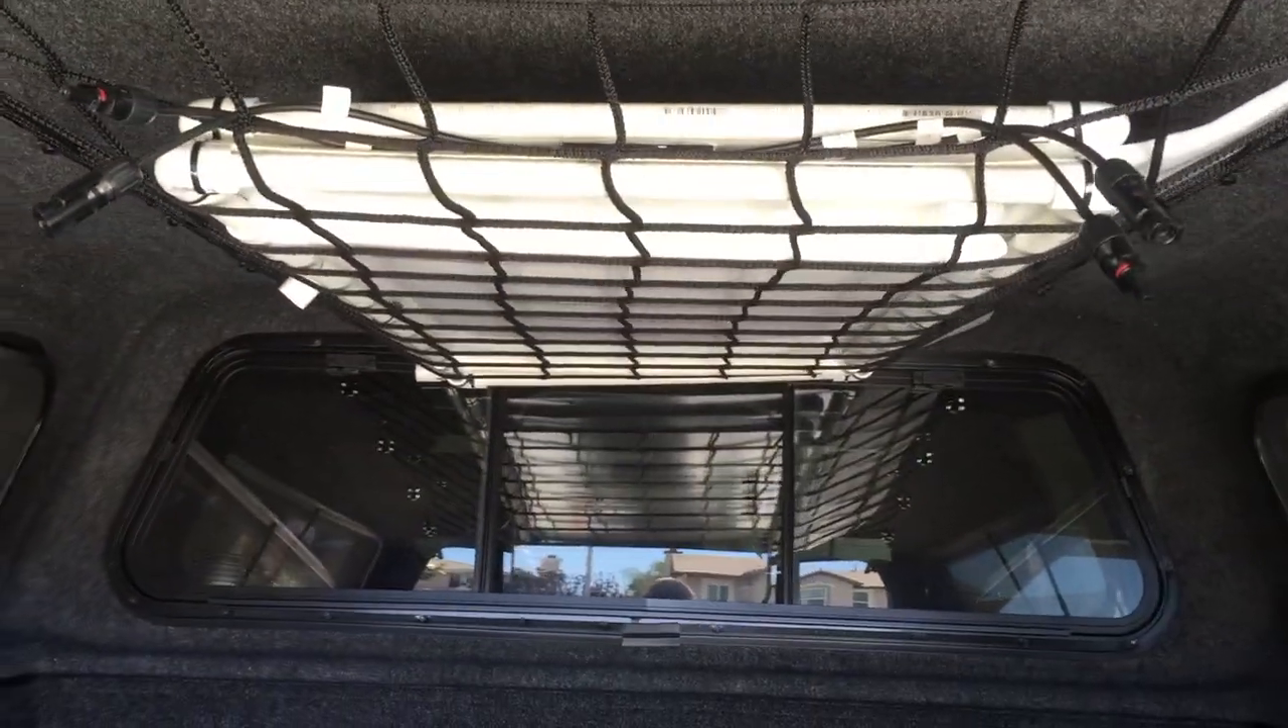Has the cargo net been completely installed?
Yes.